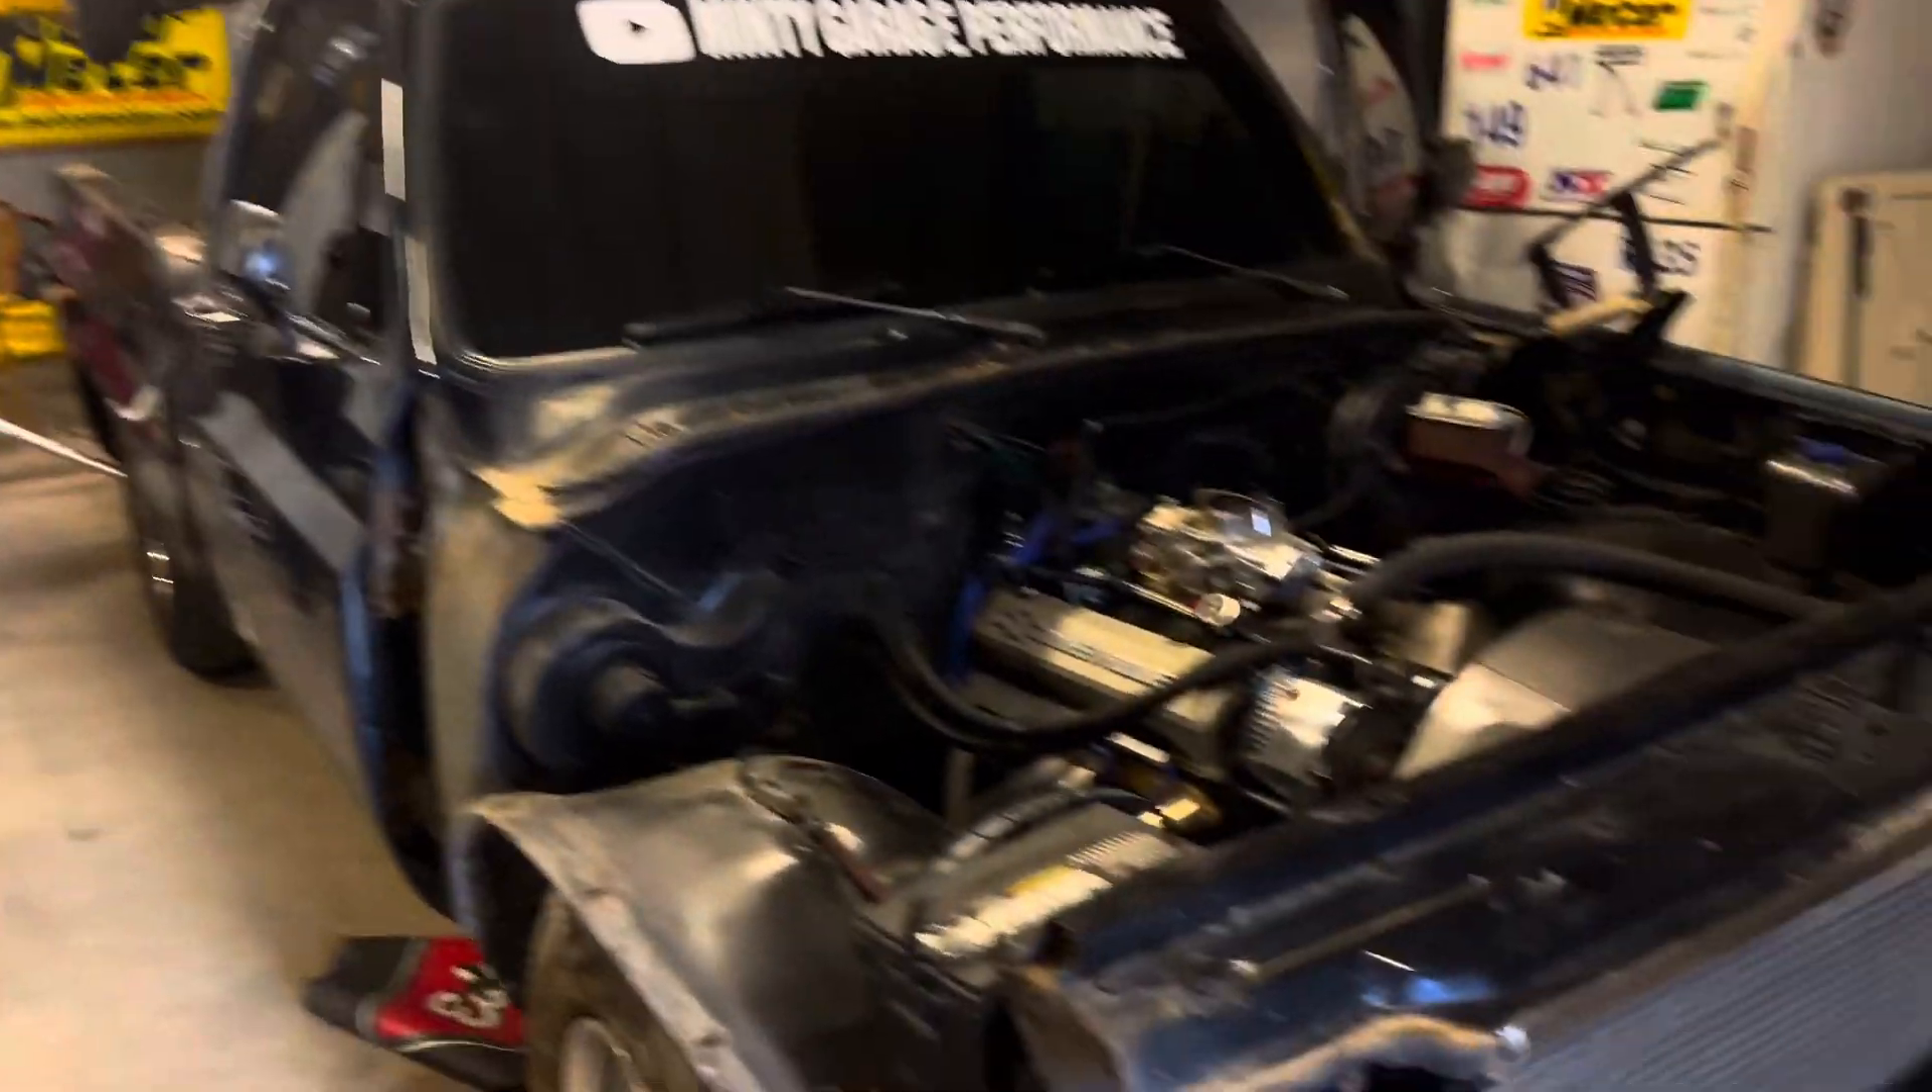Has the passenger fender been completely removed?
Yes.